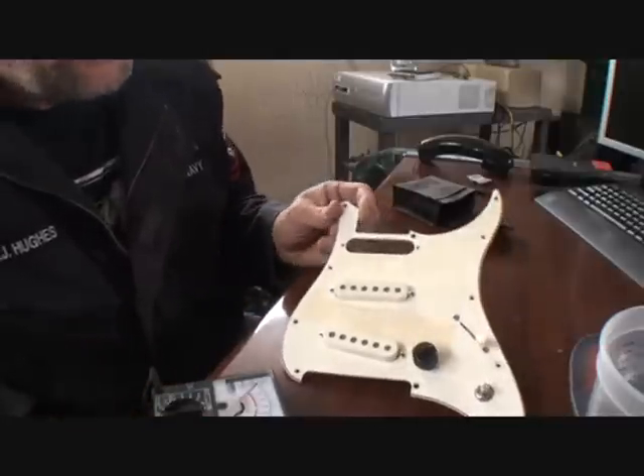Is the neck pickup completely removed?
Yes.